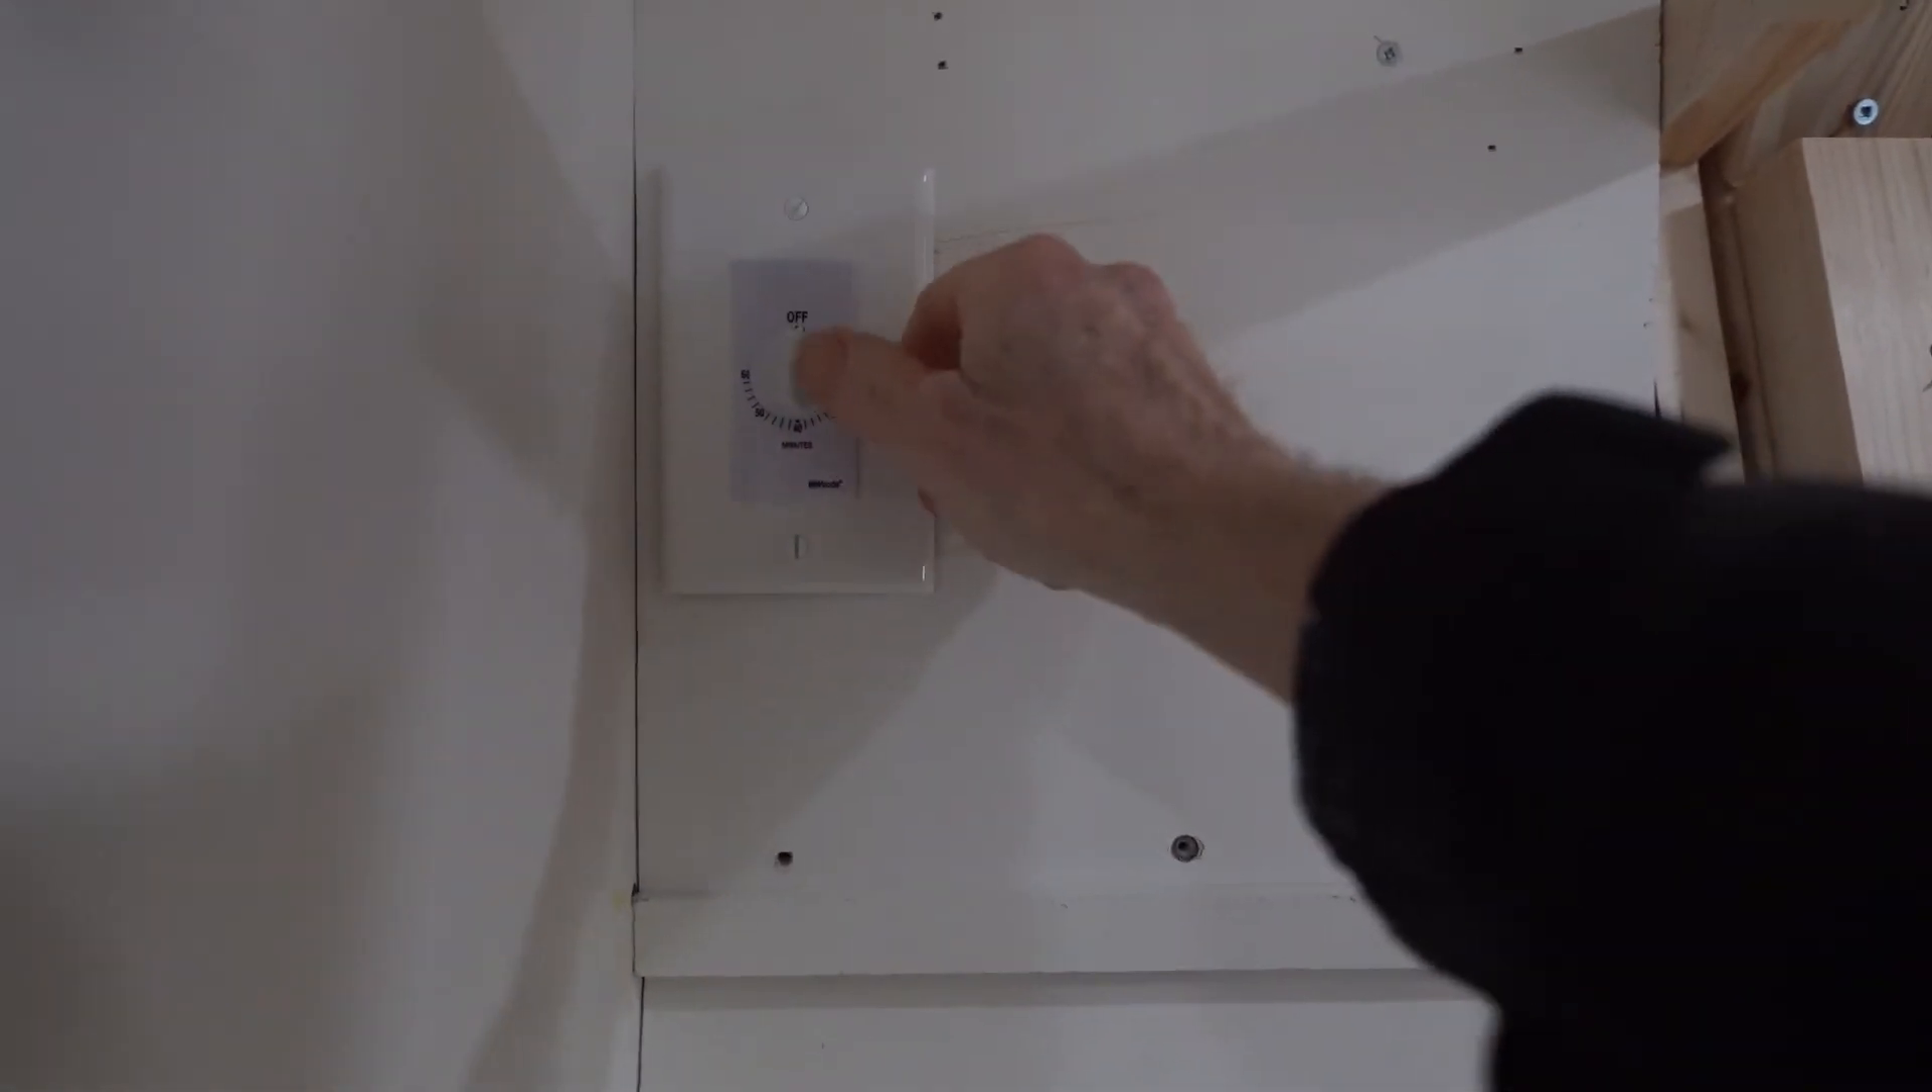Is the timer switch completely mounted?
Yes.